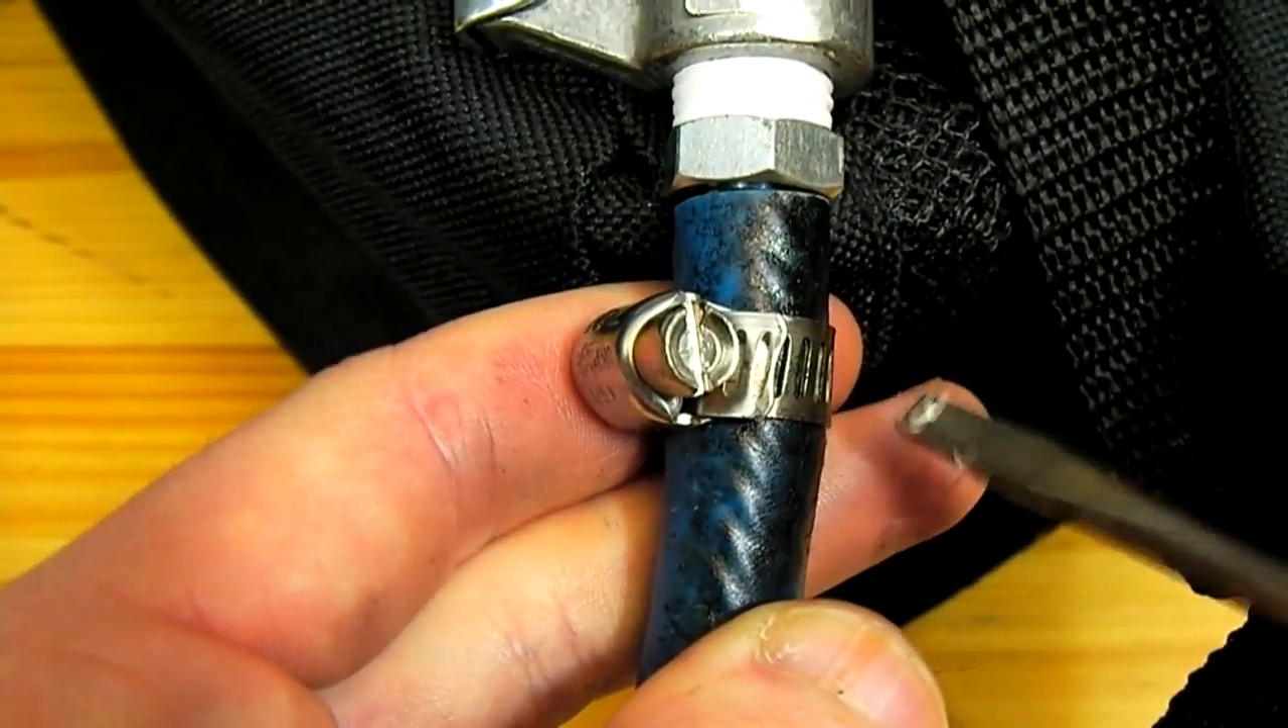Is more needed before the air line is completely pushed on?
No.